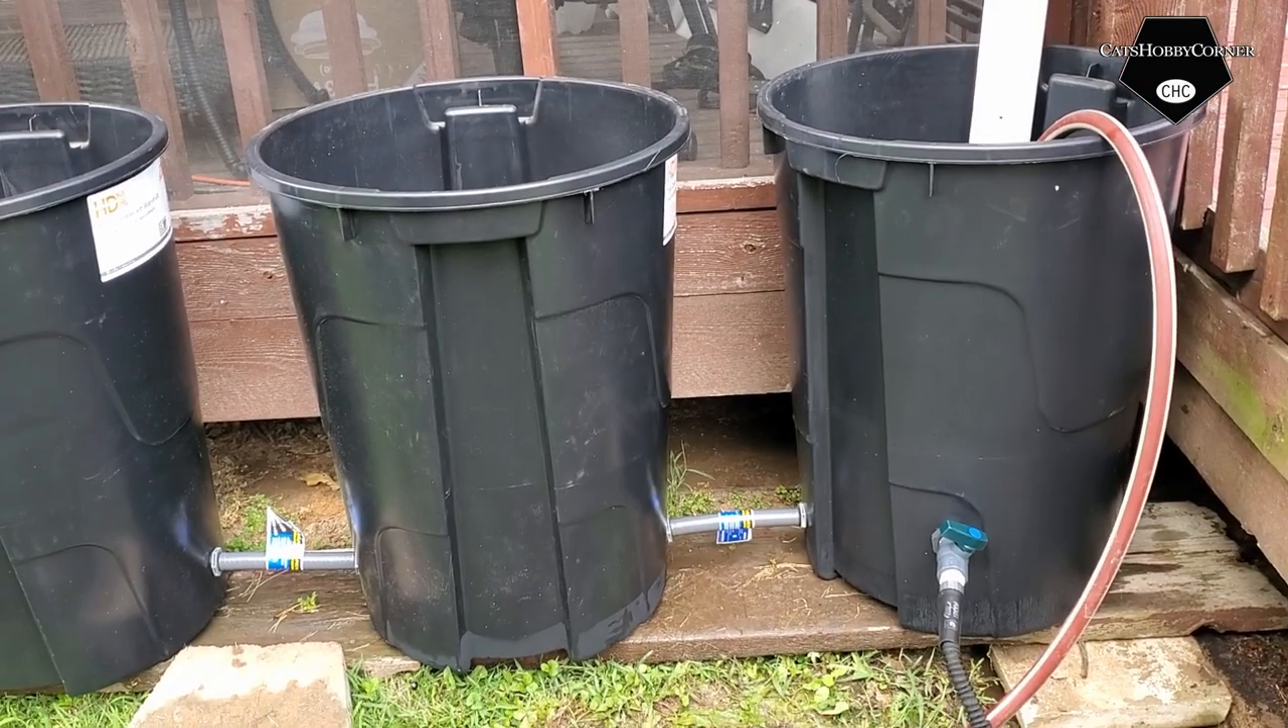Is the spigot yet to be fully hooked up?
No.